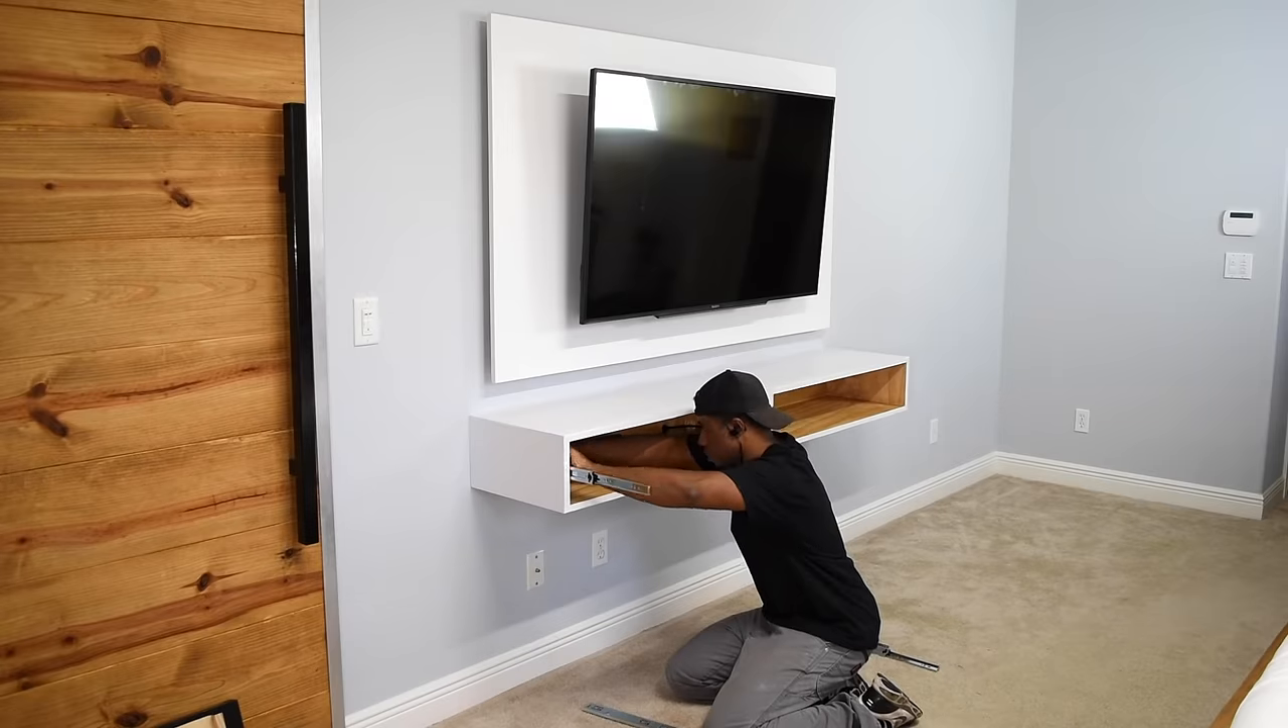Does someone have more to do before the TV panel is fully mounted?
No.